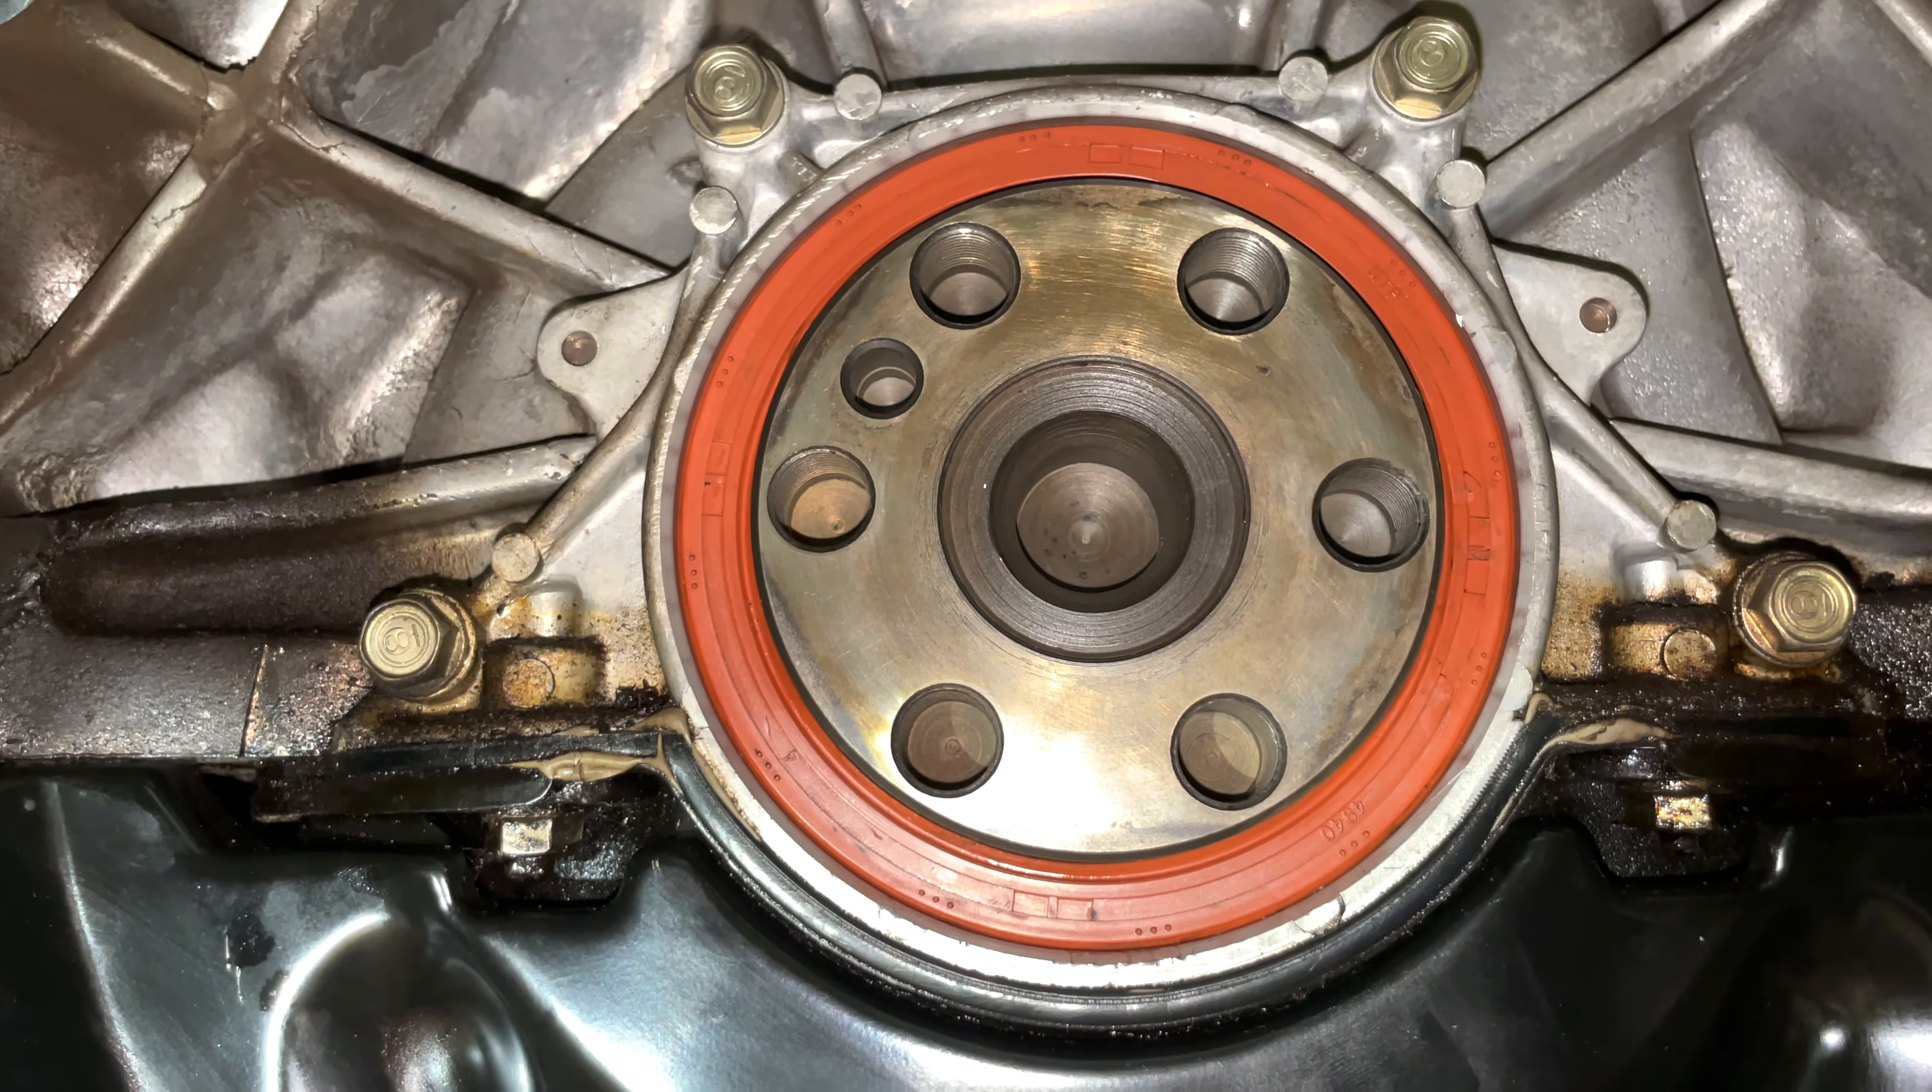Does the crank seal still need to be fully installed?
No.